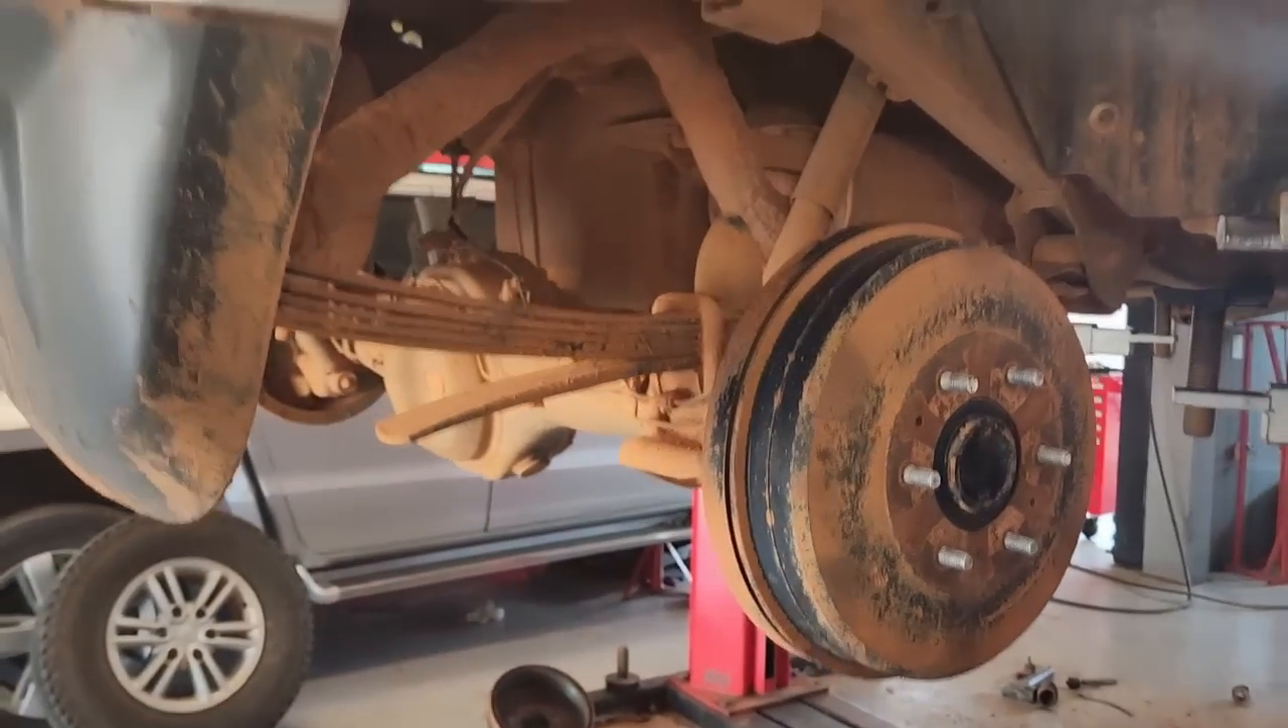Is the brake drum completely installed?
Yes.